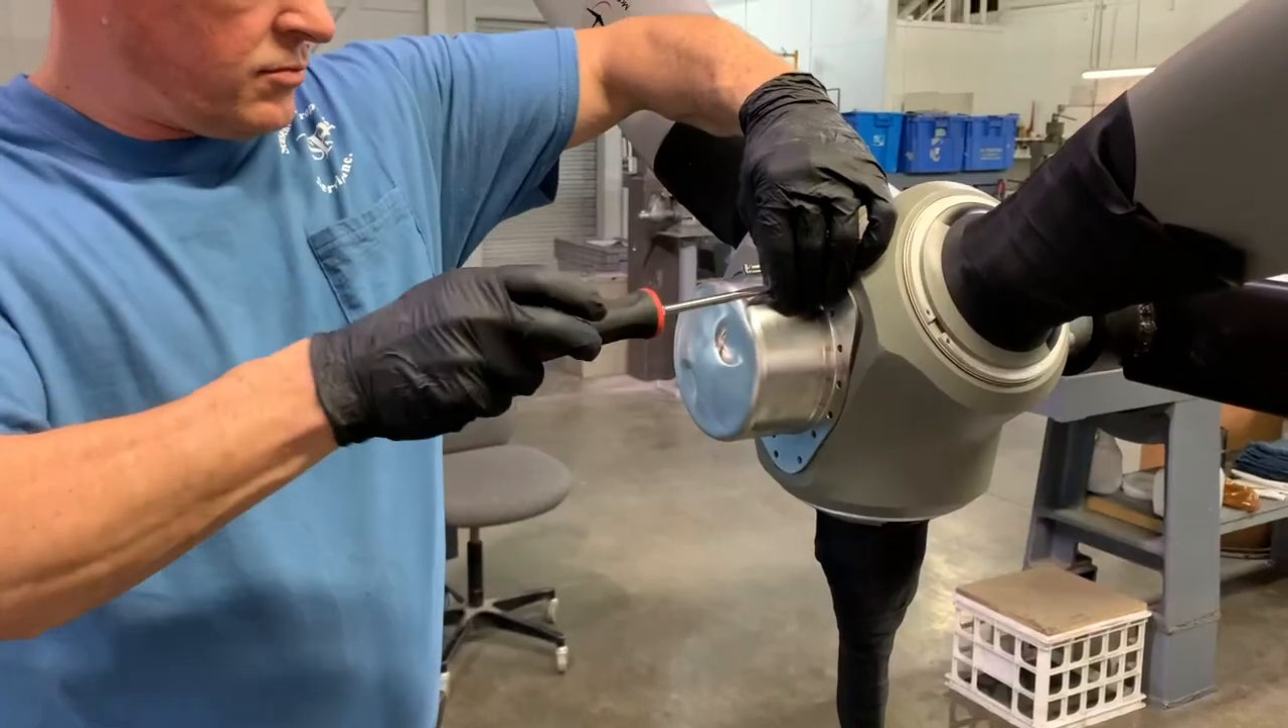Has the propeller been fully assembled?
No.